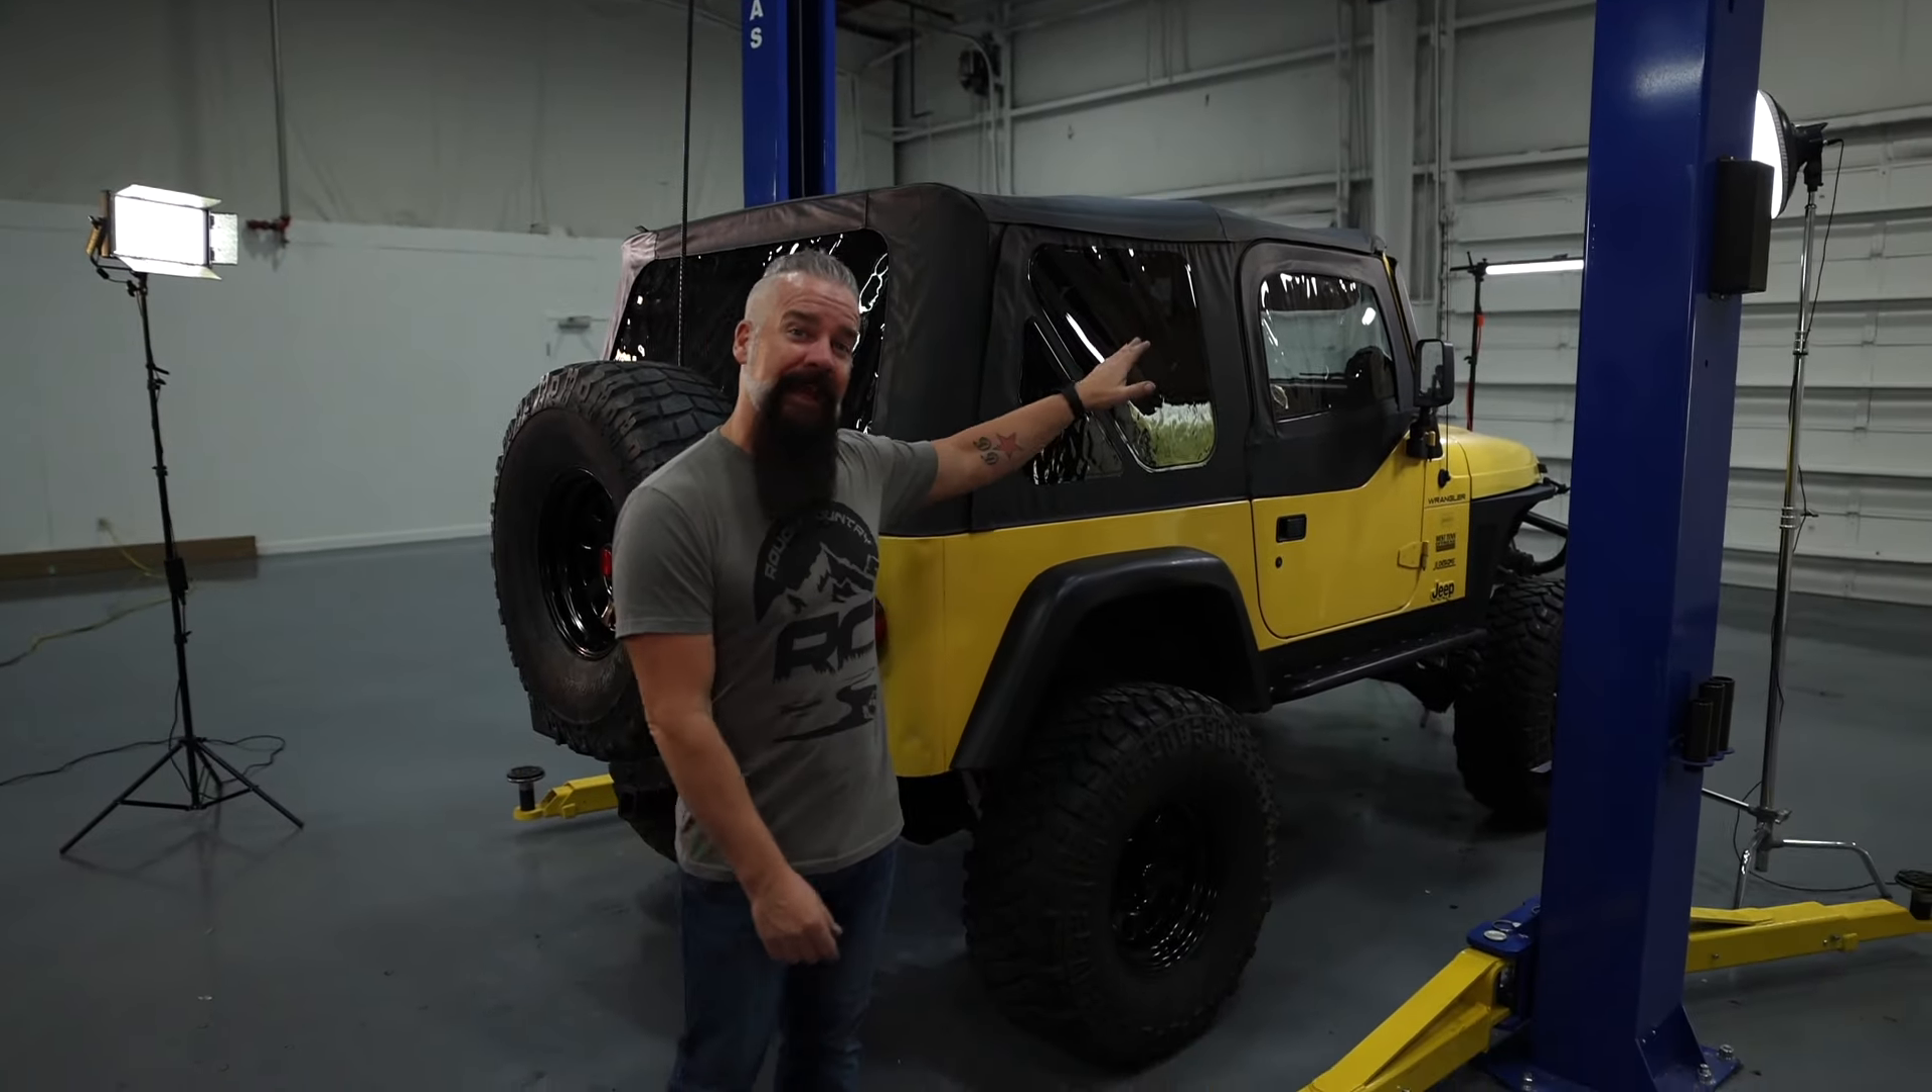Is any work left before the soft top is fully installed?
No.